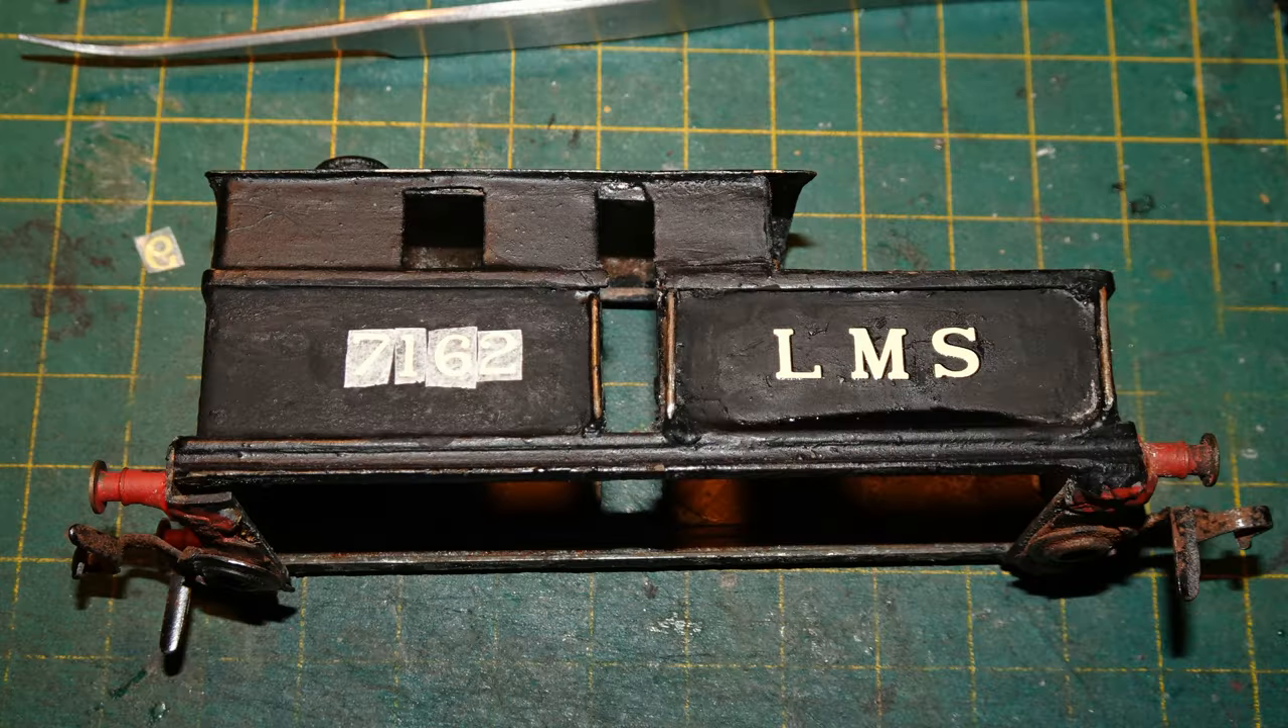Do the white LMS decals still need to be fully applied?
No.